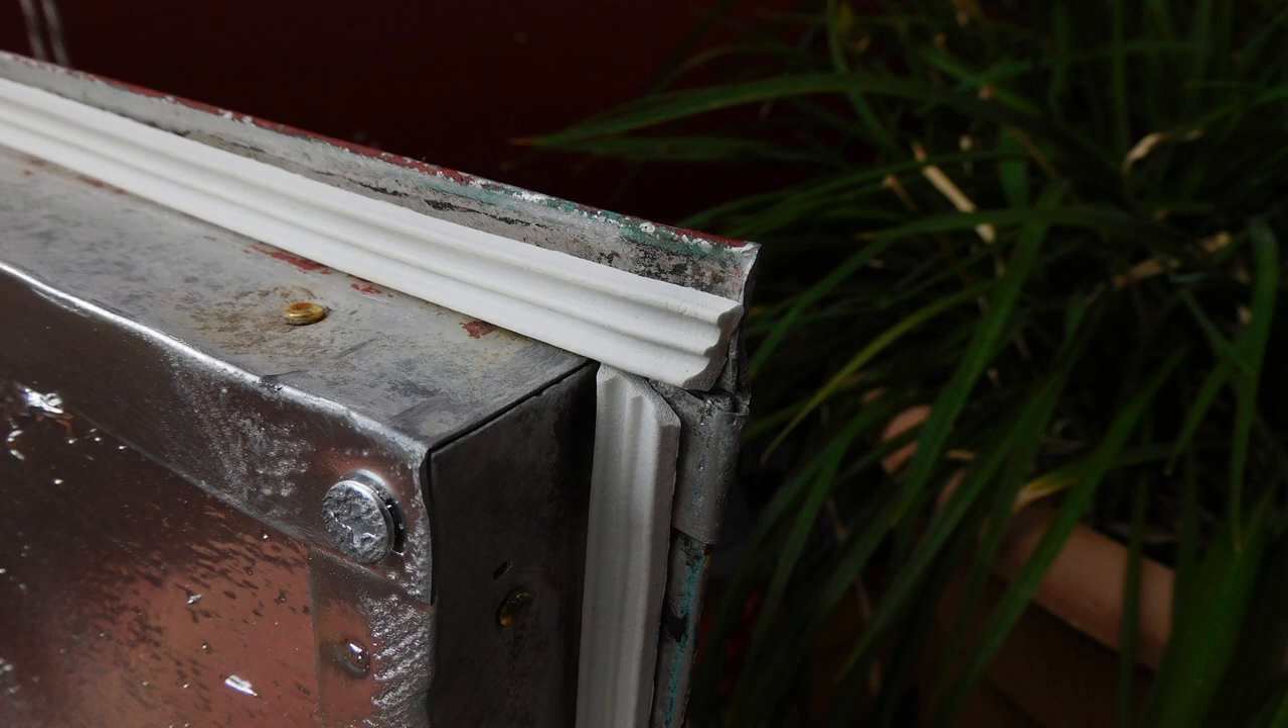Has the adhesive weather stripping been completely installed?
Yes.